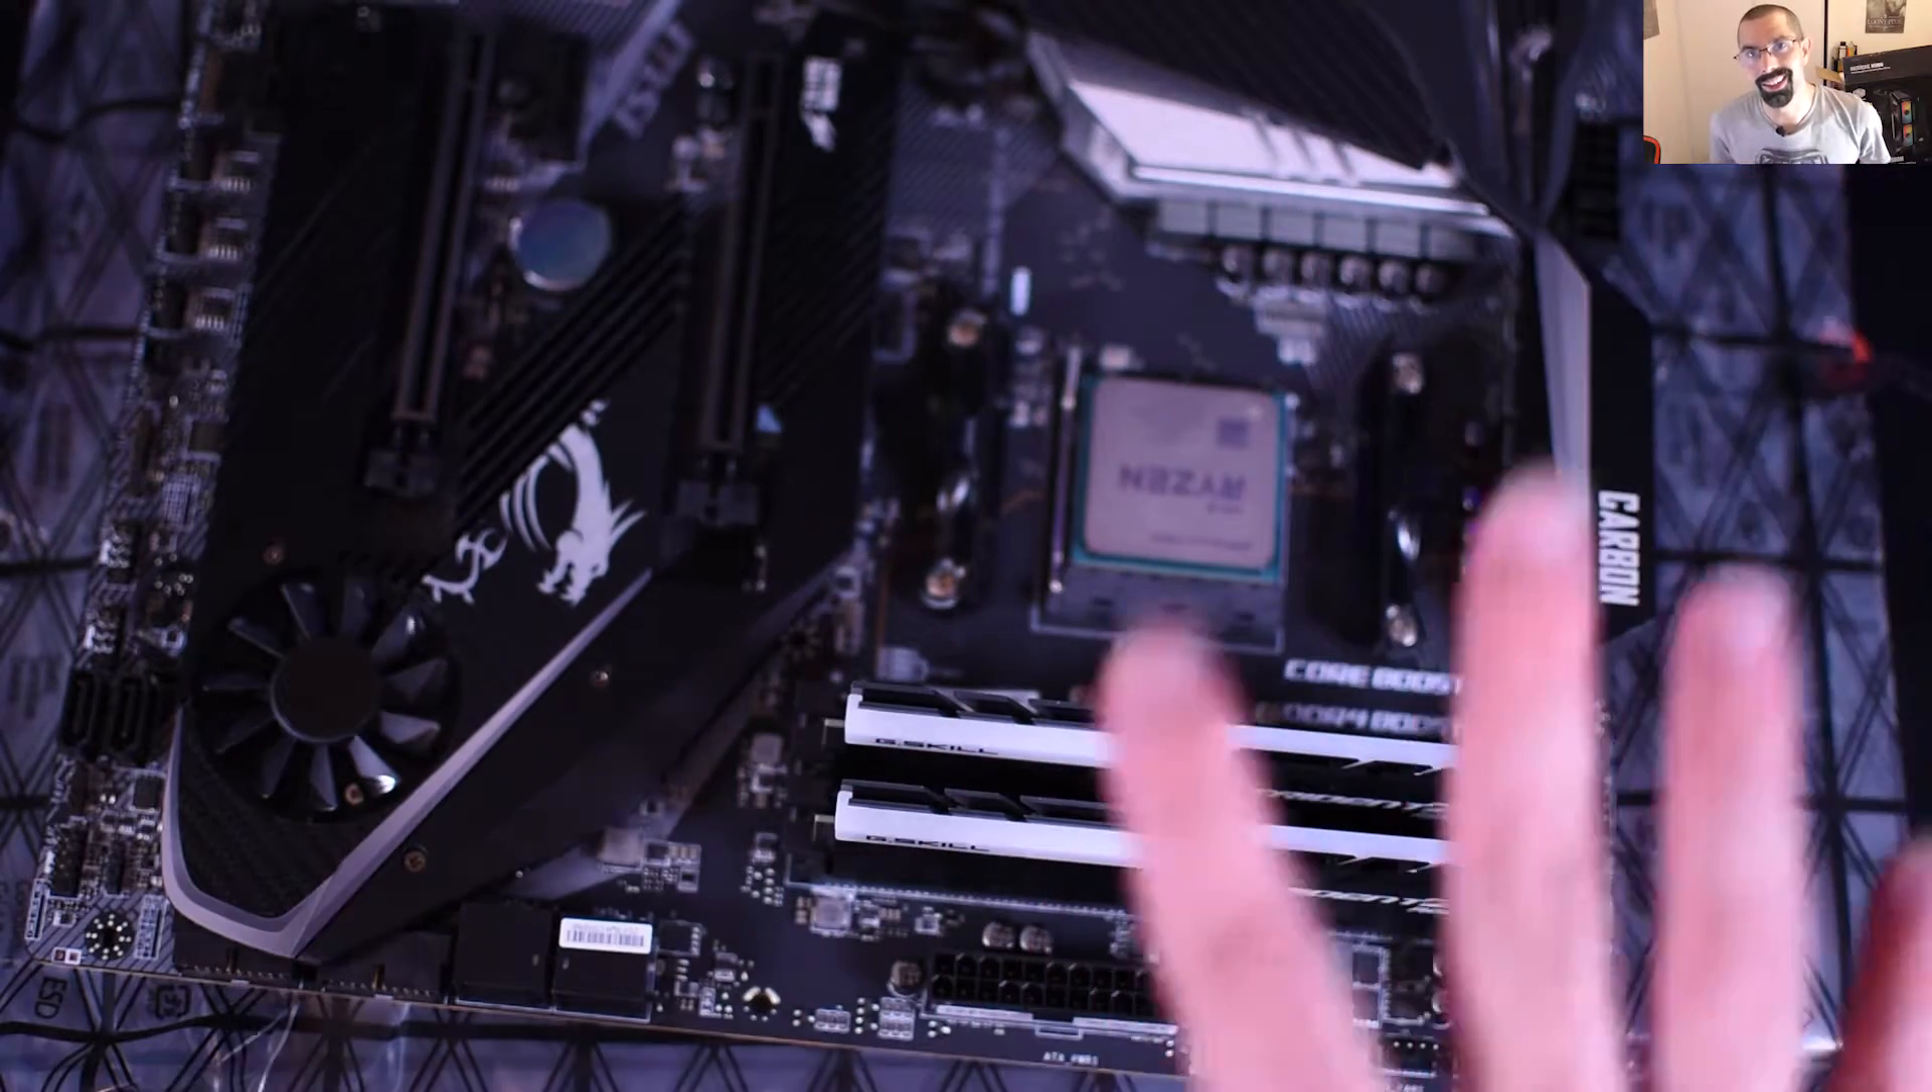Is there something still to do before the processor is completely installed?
No.